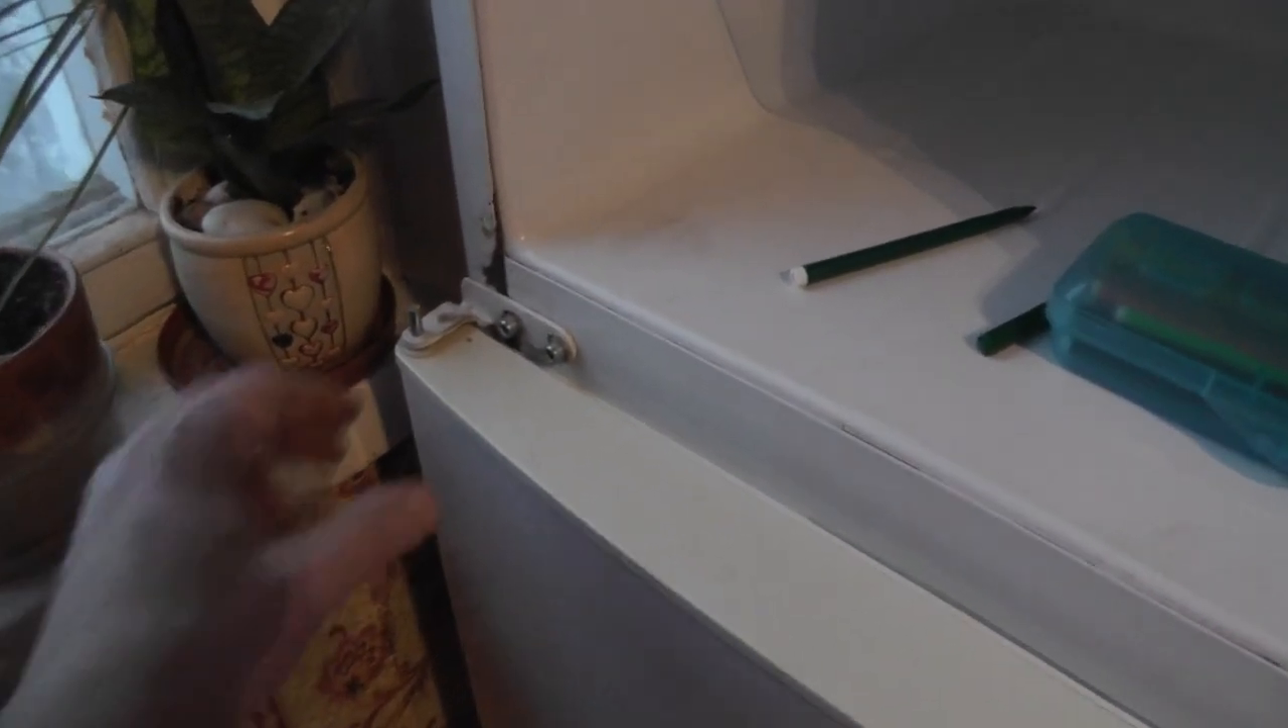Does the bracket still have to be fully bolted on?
No.